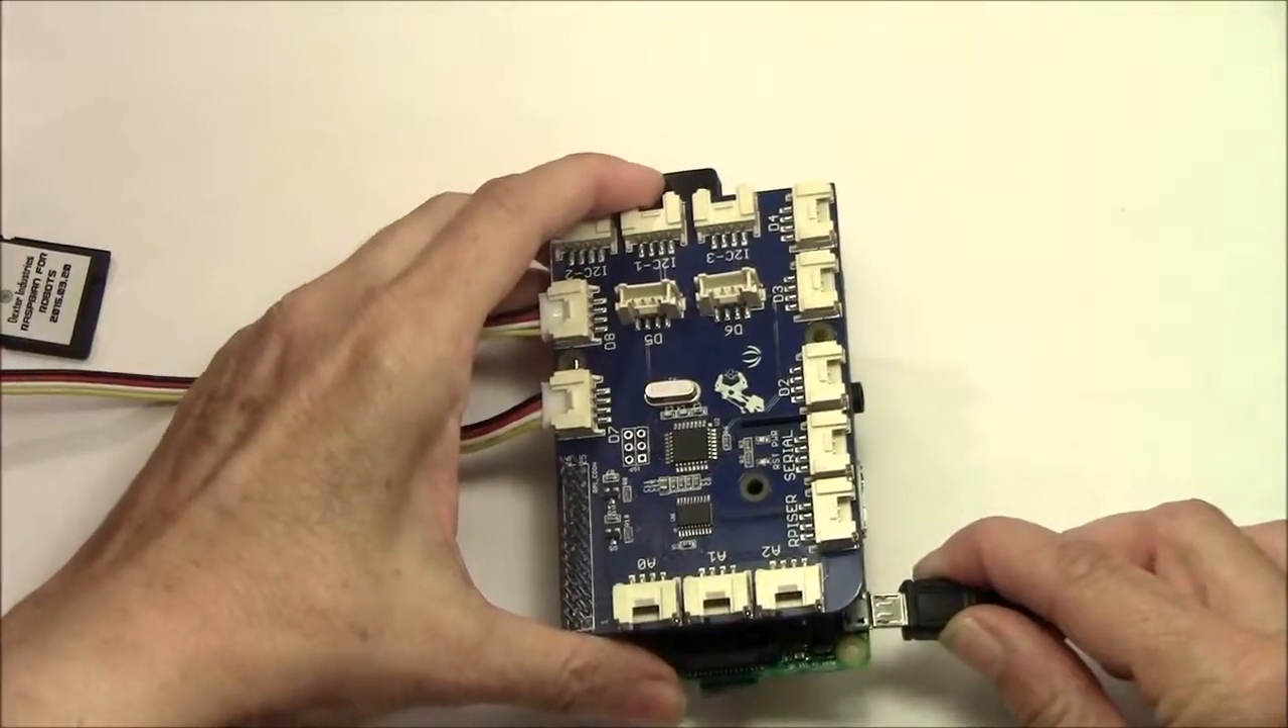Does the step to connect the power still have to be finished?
Yes.